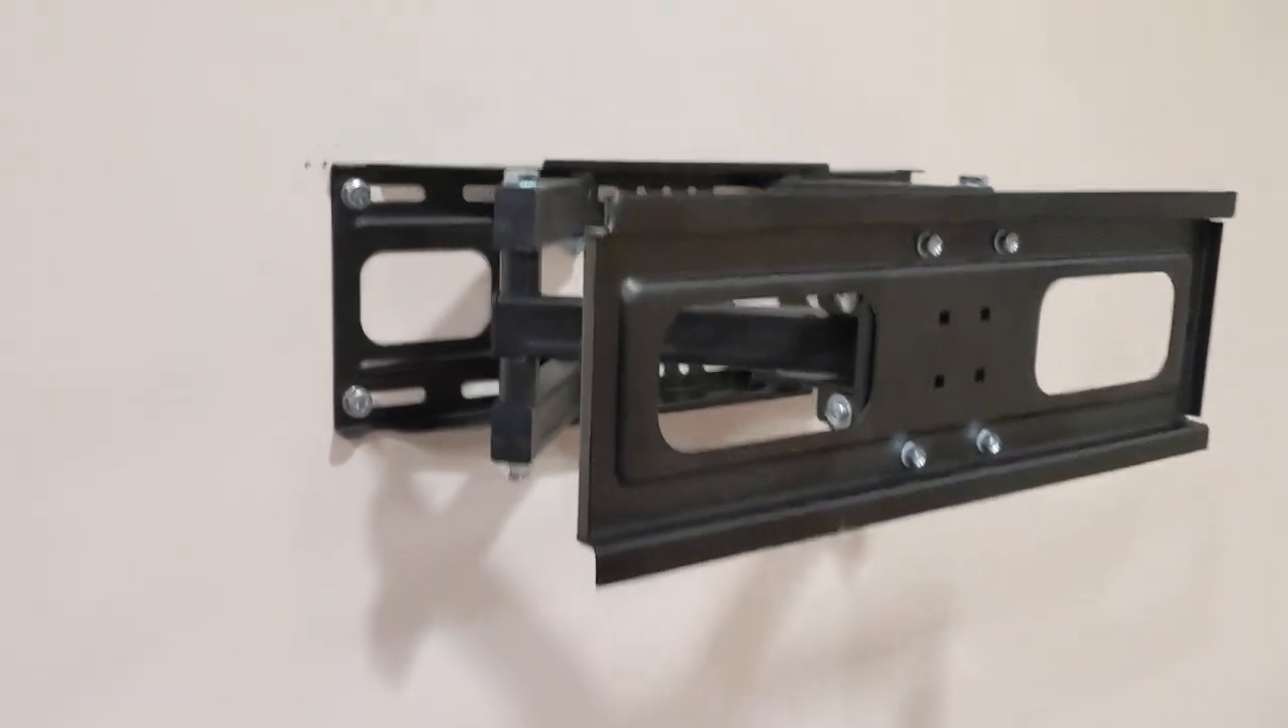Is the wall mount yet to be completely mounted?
No.